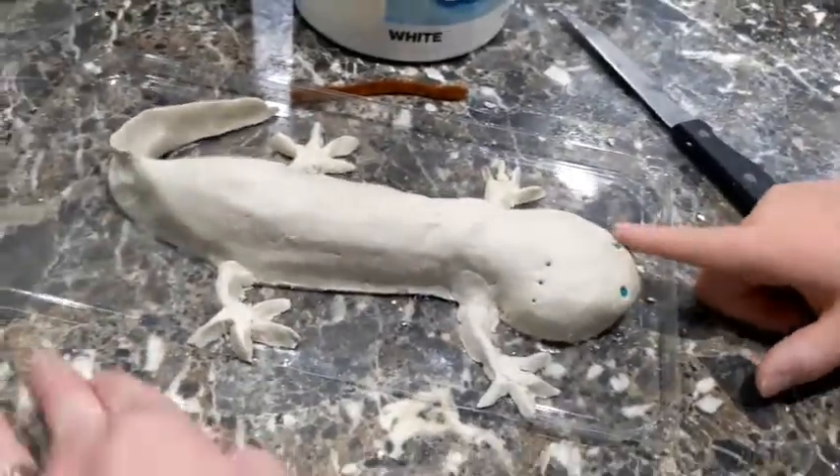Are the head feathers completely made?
No.